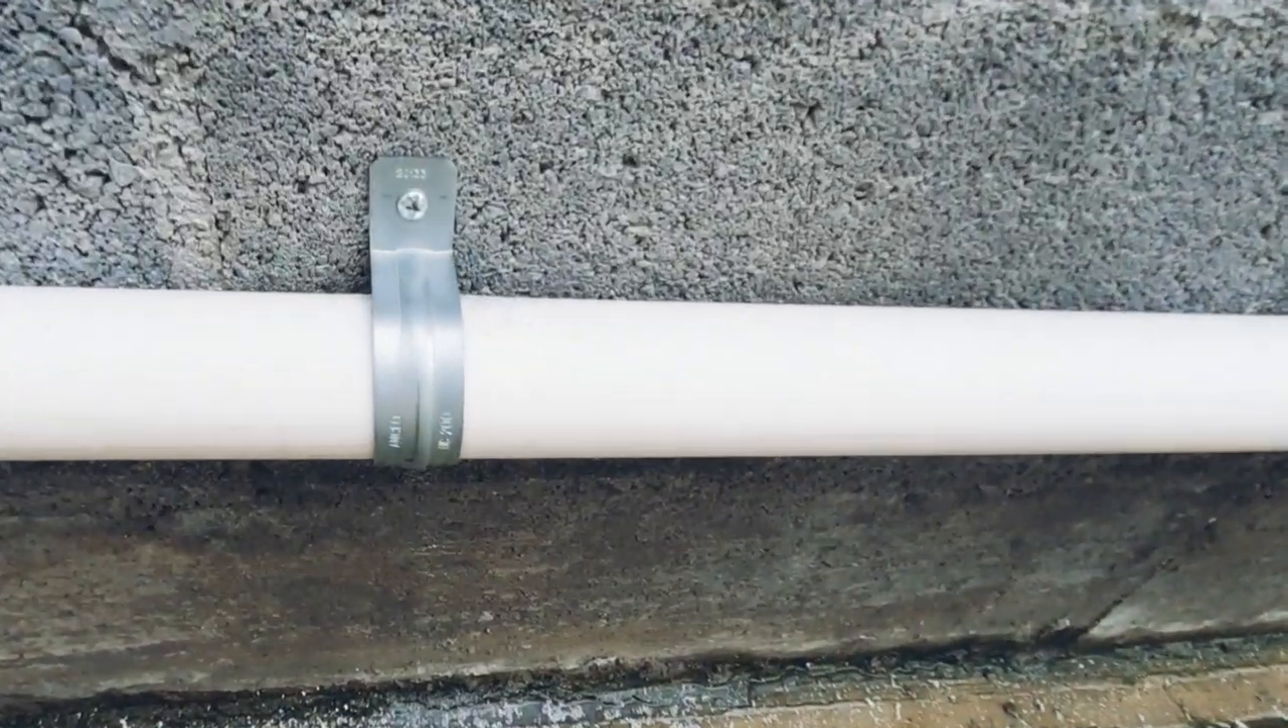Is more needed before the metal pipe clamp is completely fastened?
No.